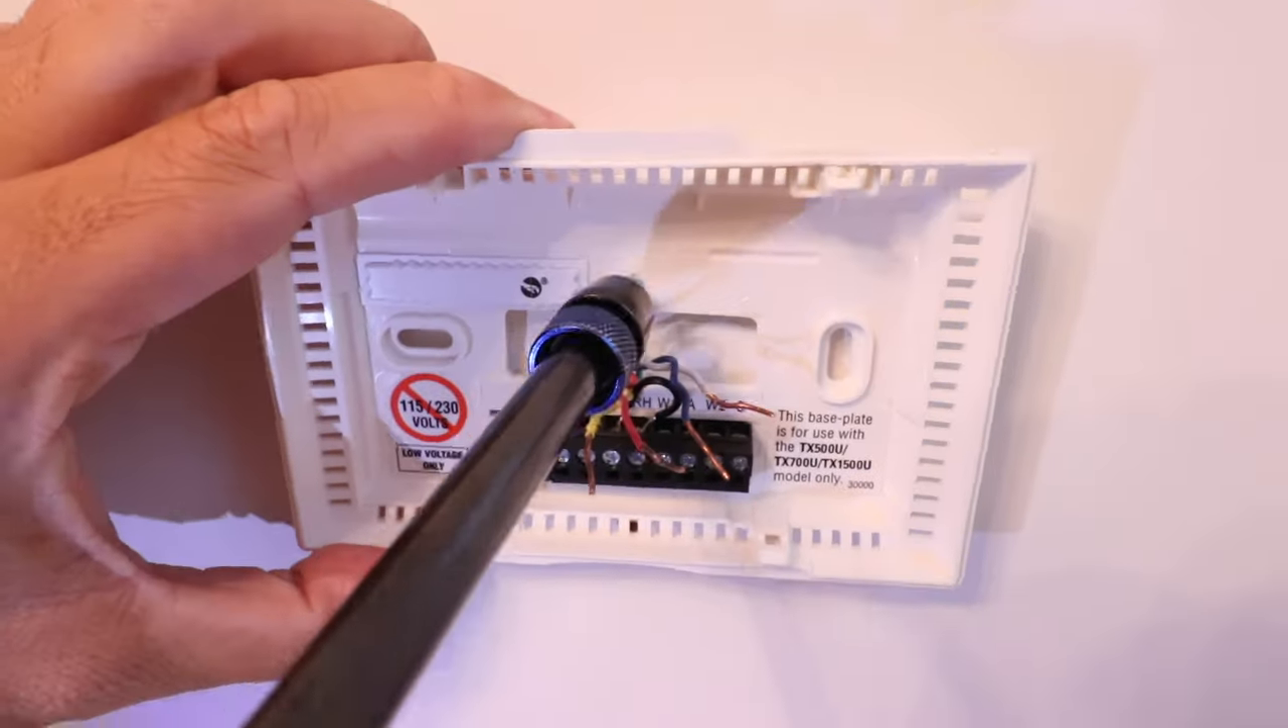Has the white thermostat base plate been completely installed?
No.